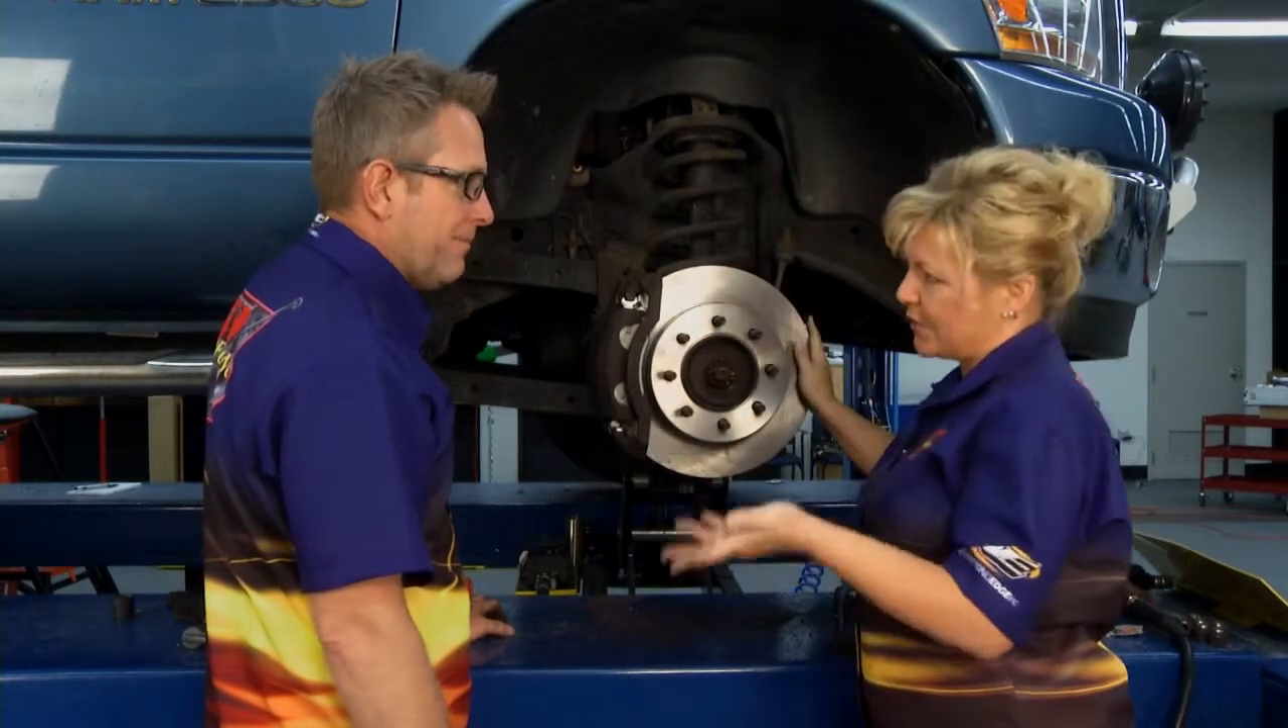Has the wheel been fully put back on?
No.